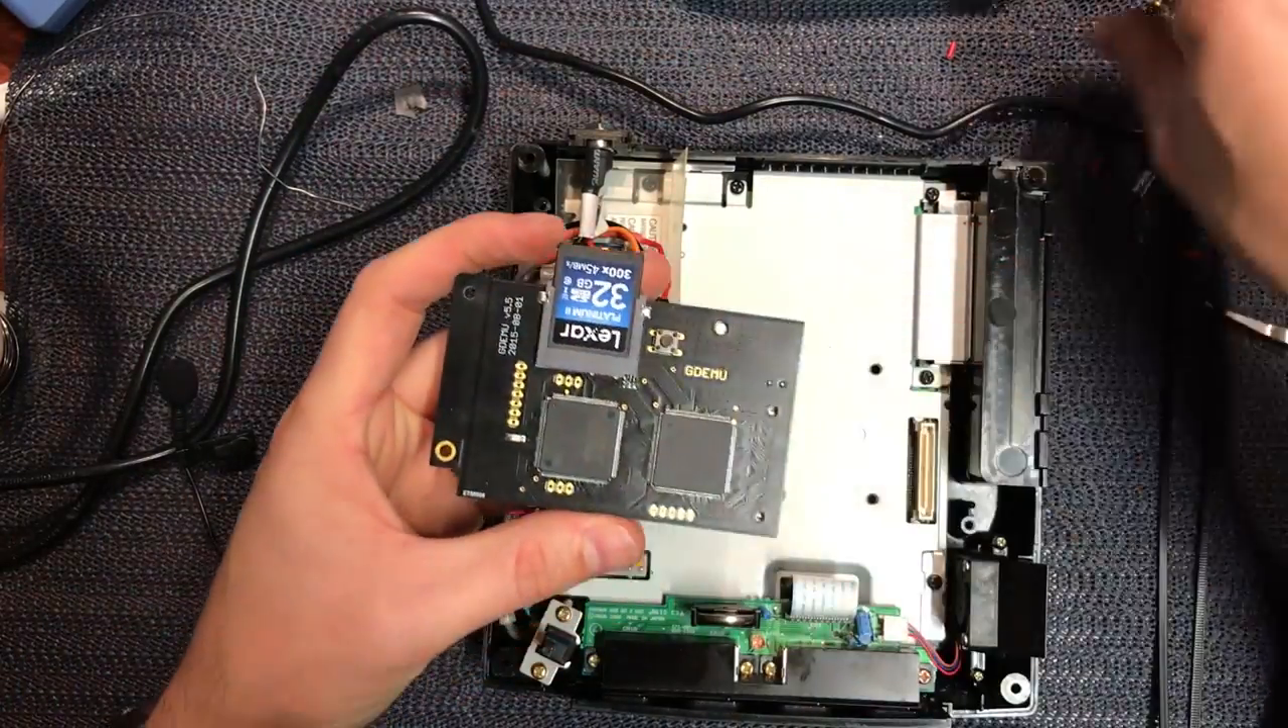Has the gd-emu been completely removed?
Yes.